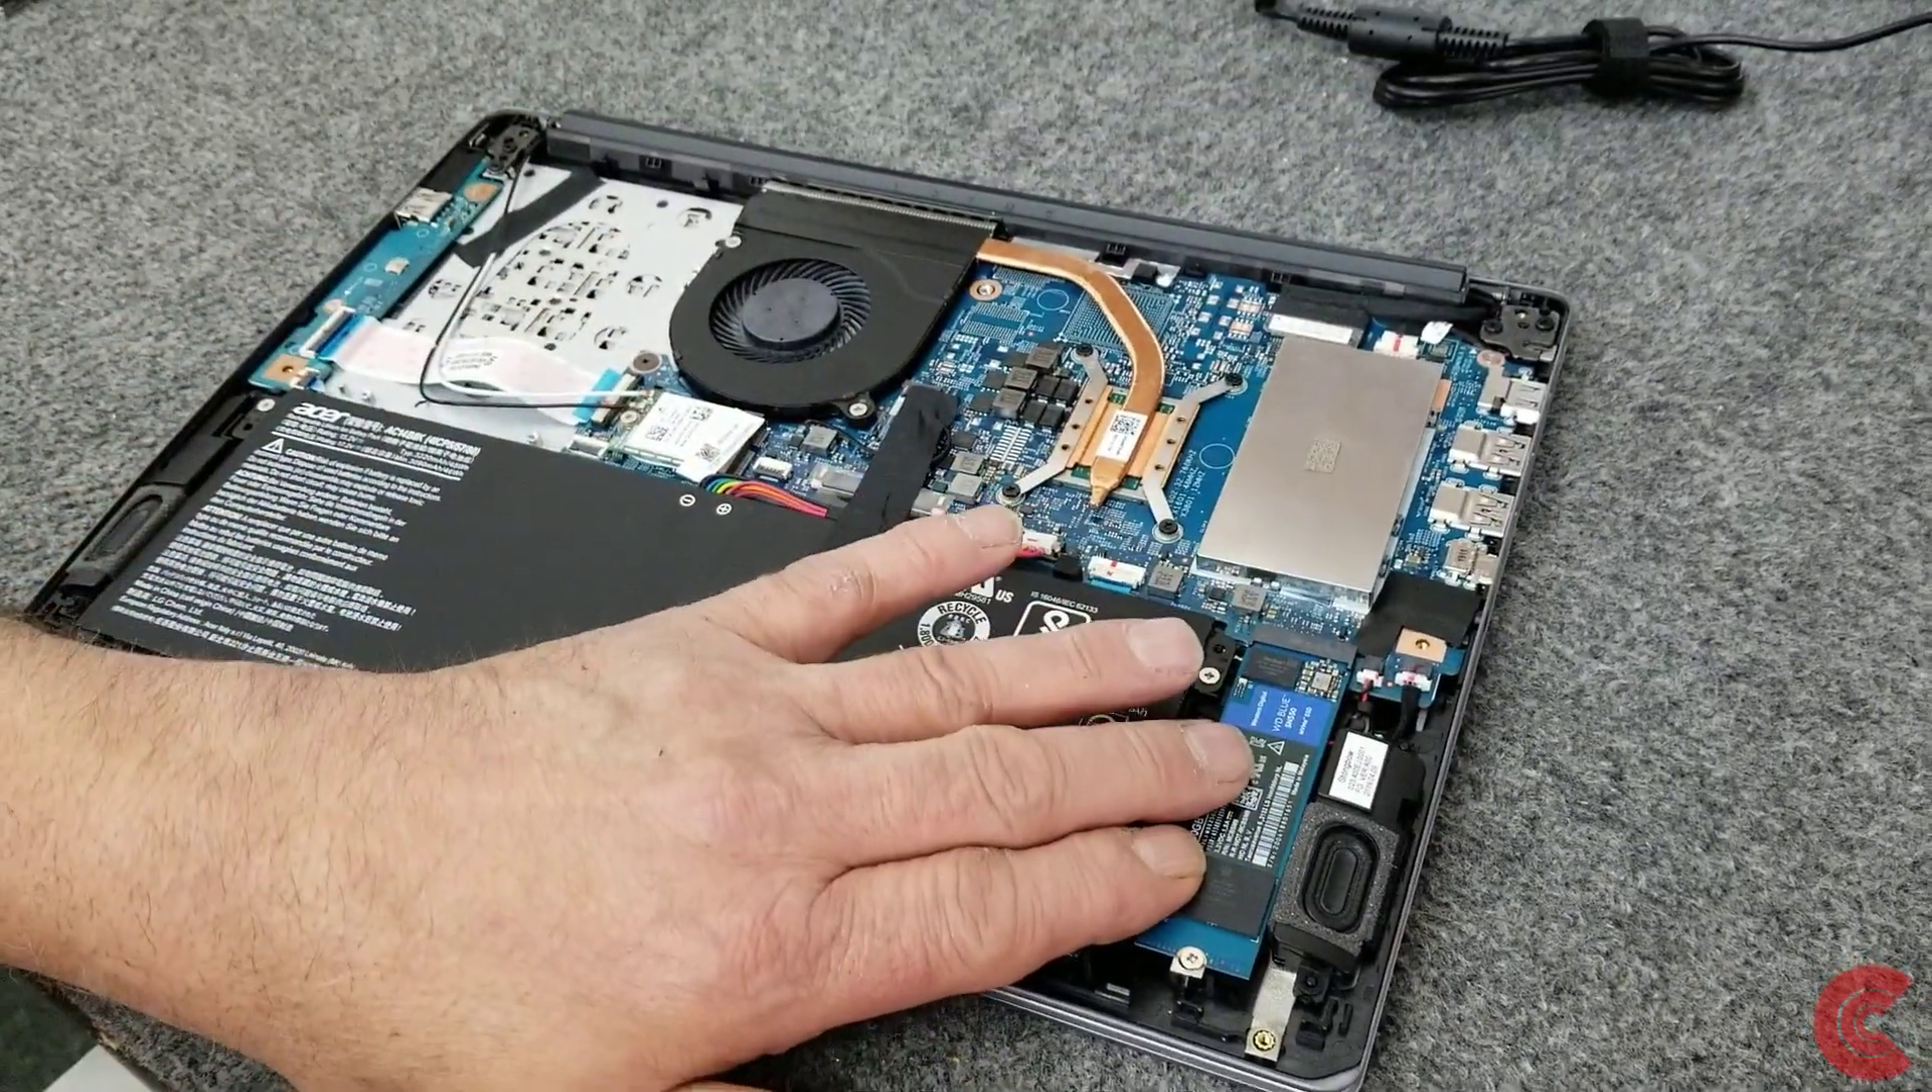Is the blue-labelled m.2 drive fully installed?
Yes.